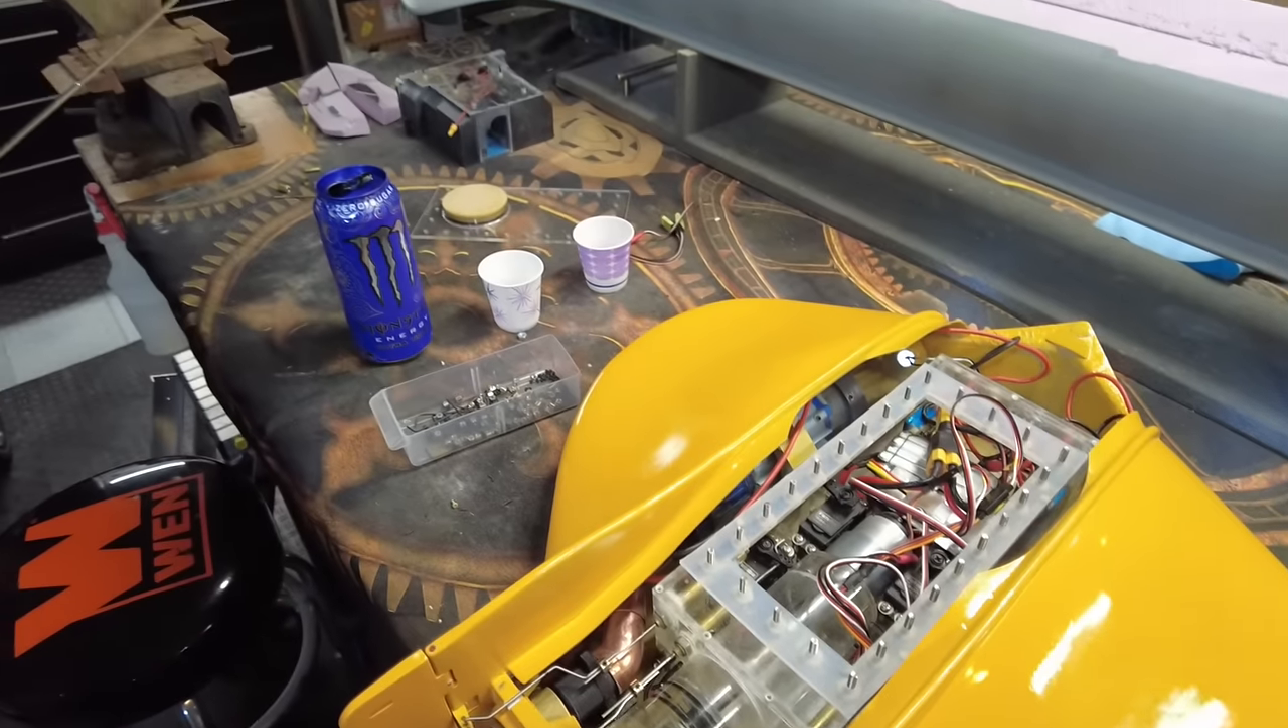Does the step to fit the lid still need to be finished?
Yes.